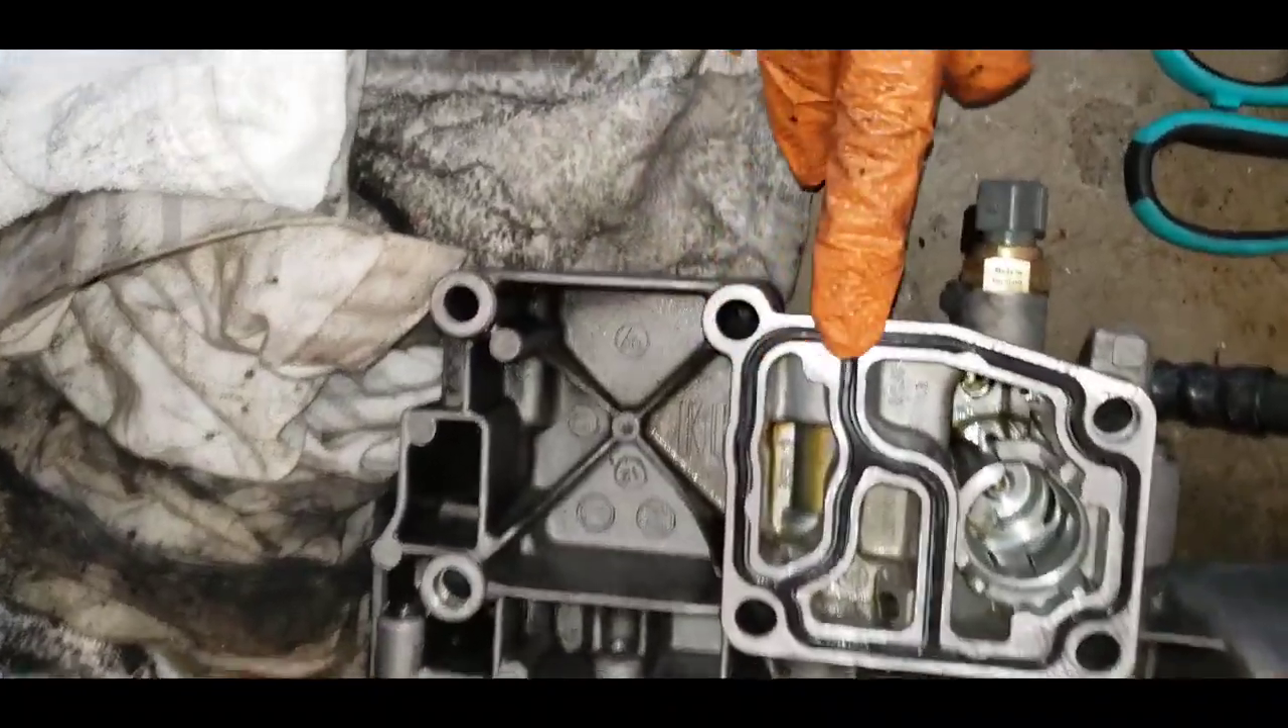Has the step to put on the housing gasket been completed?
Yes.